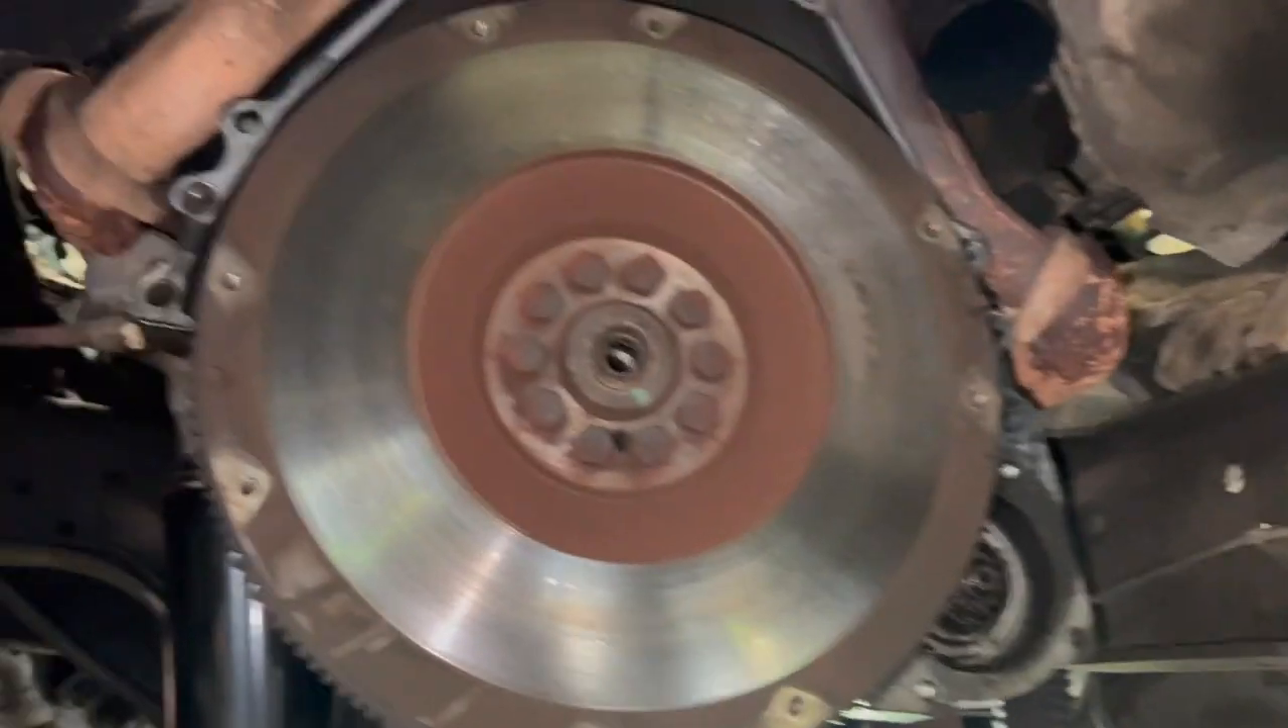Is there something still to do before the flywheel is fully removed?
Yes.